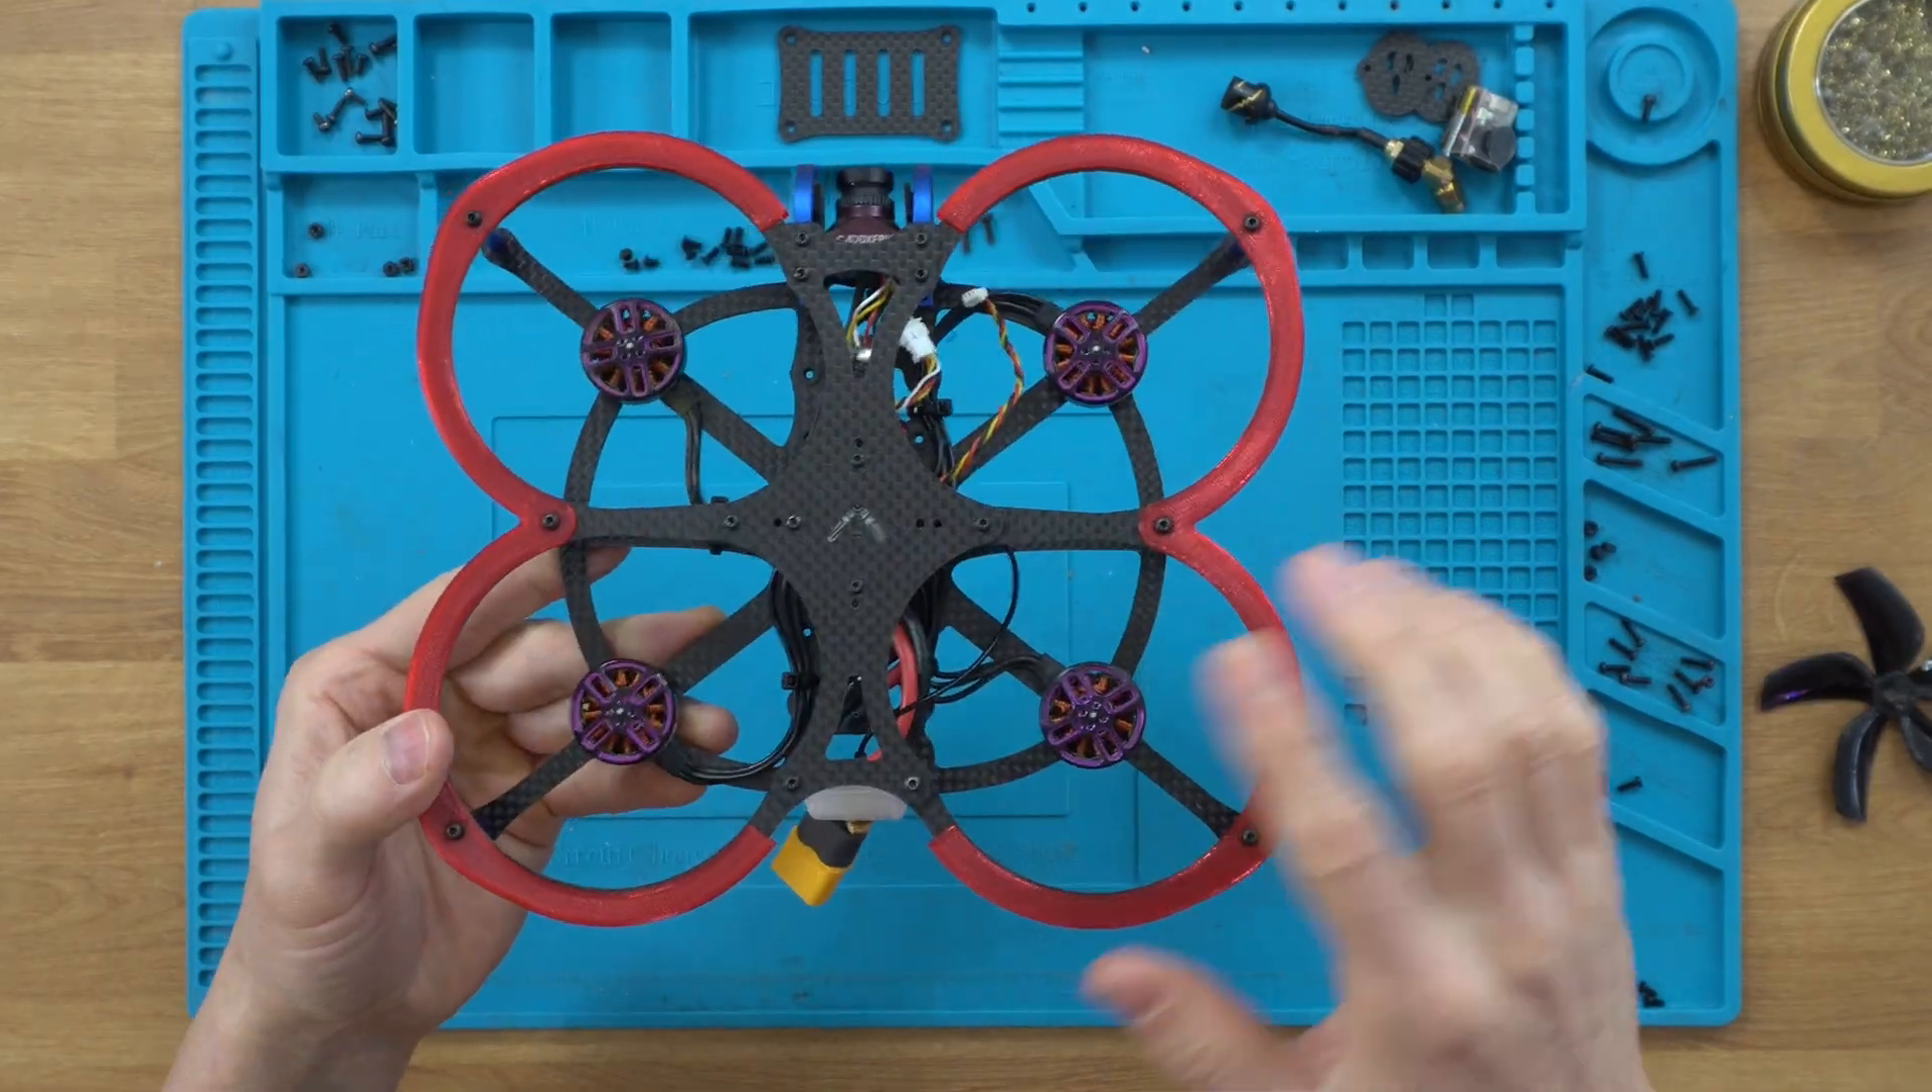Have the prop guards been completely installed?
Yes.